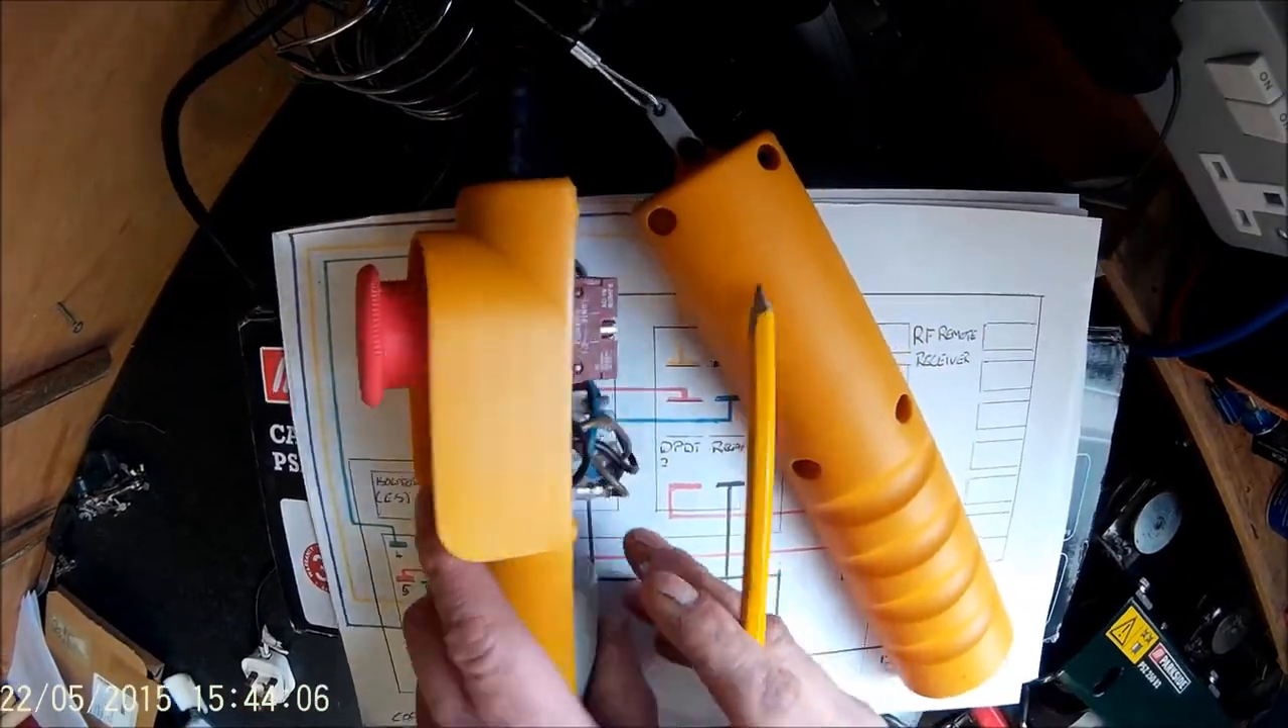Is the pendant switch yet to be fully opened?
No.